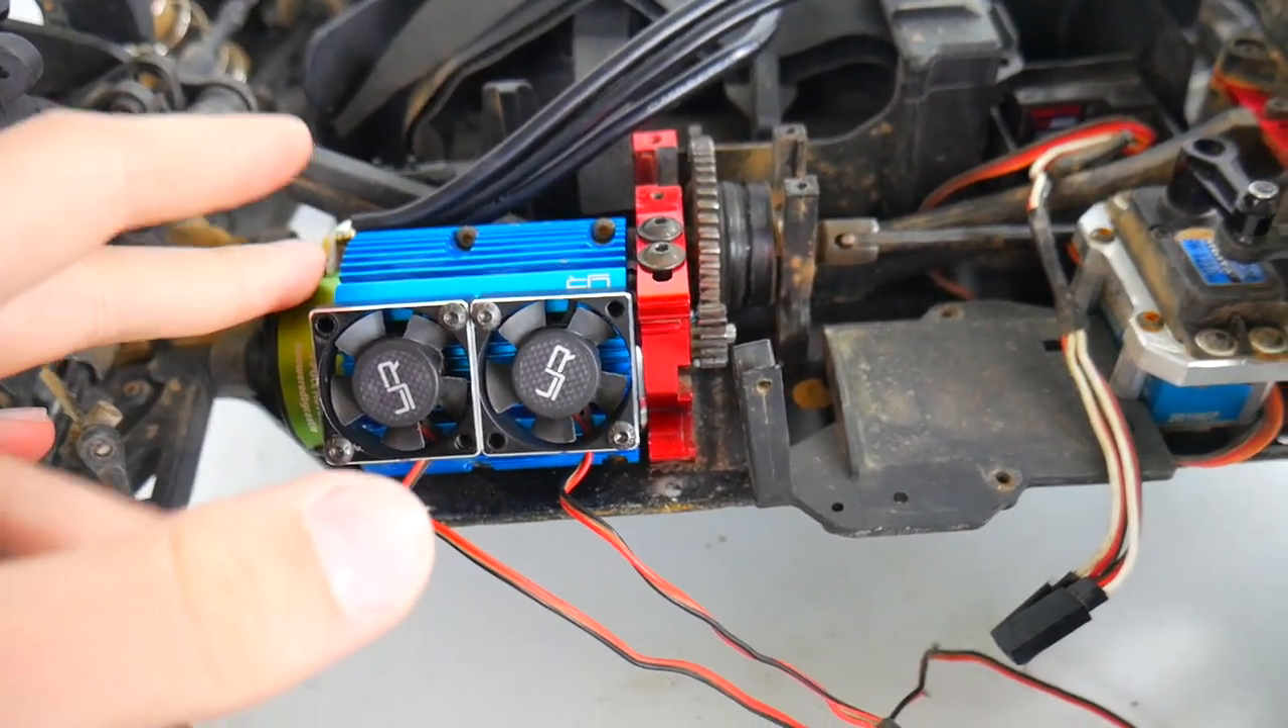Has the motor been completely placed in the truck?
Yes.